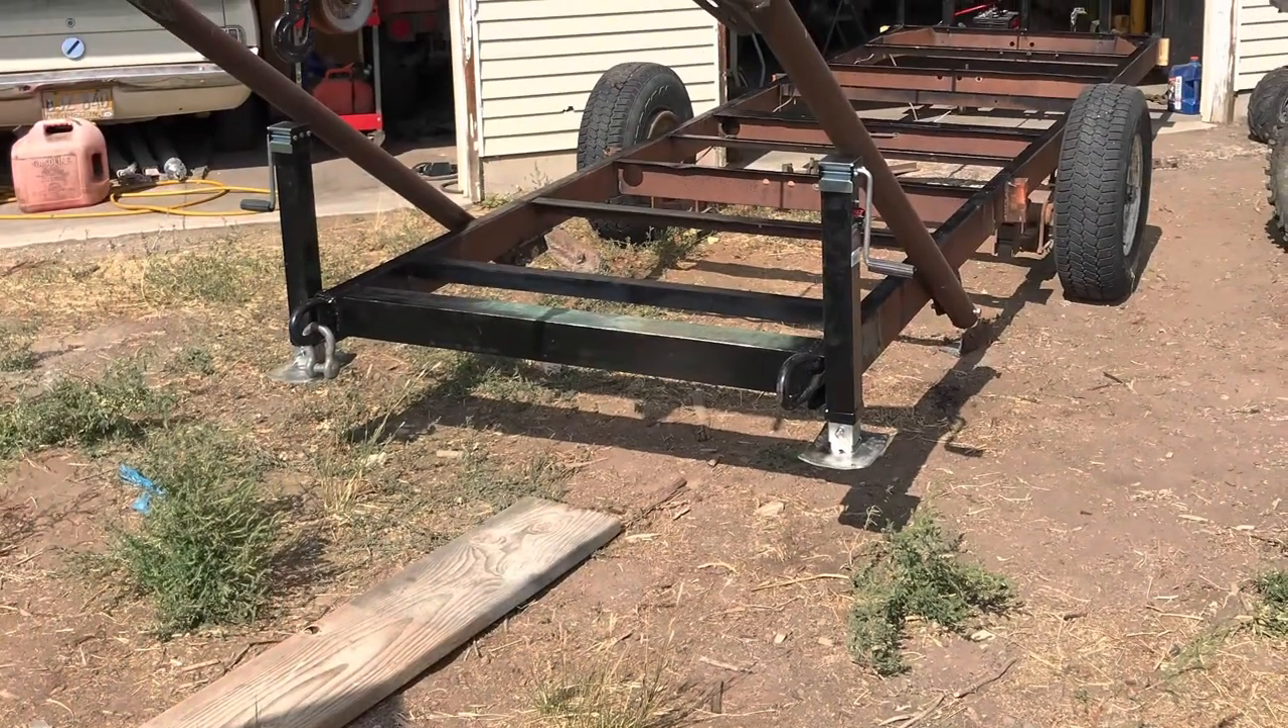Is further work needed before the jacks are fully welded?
No.